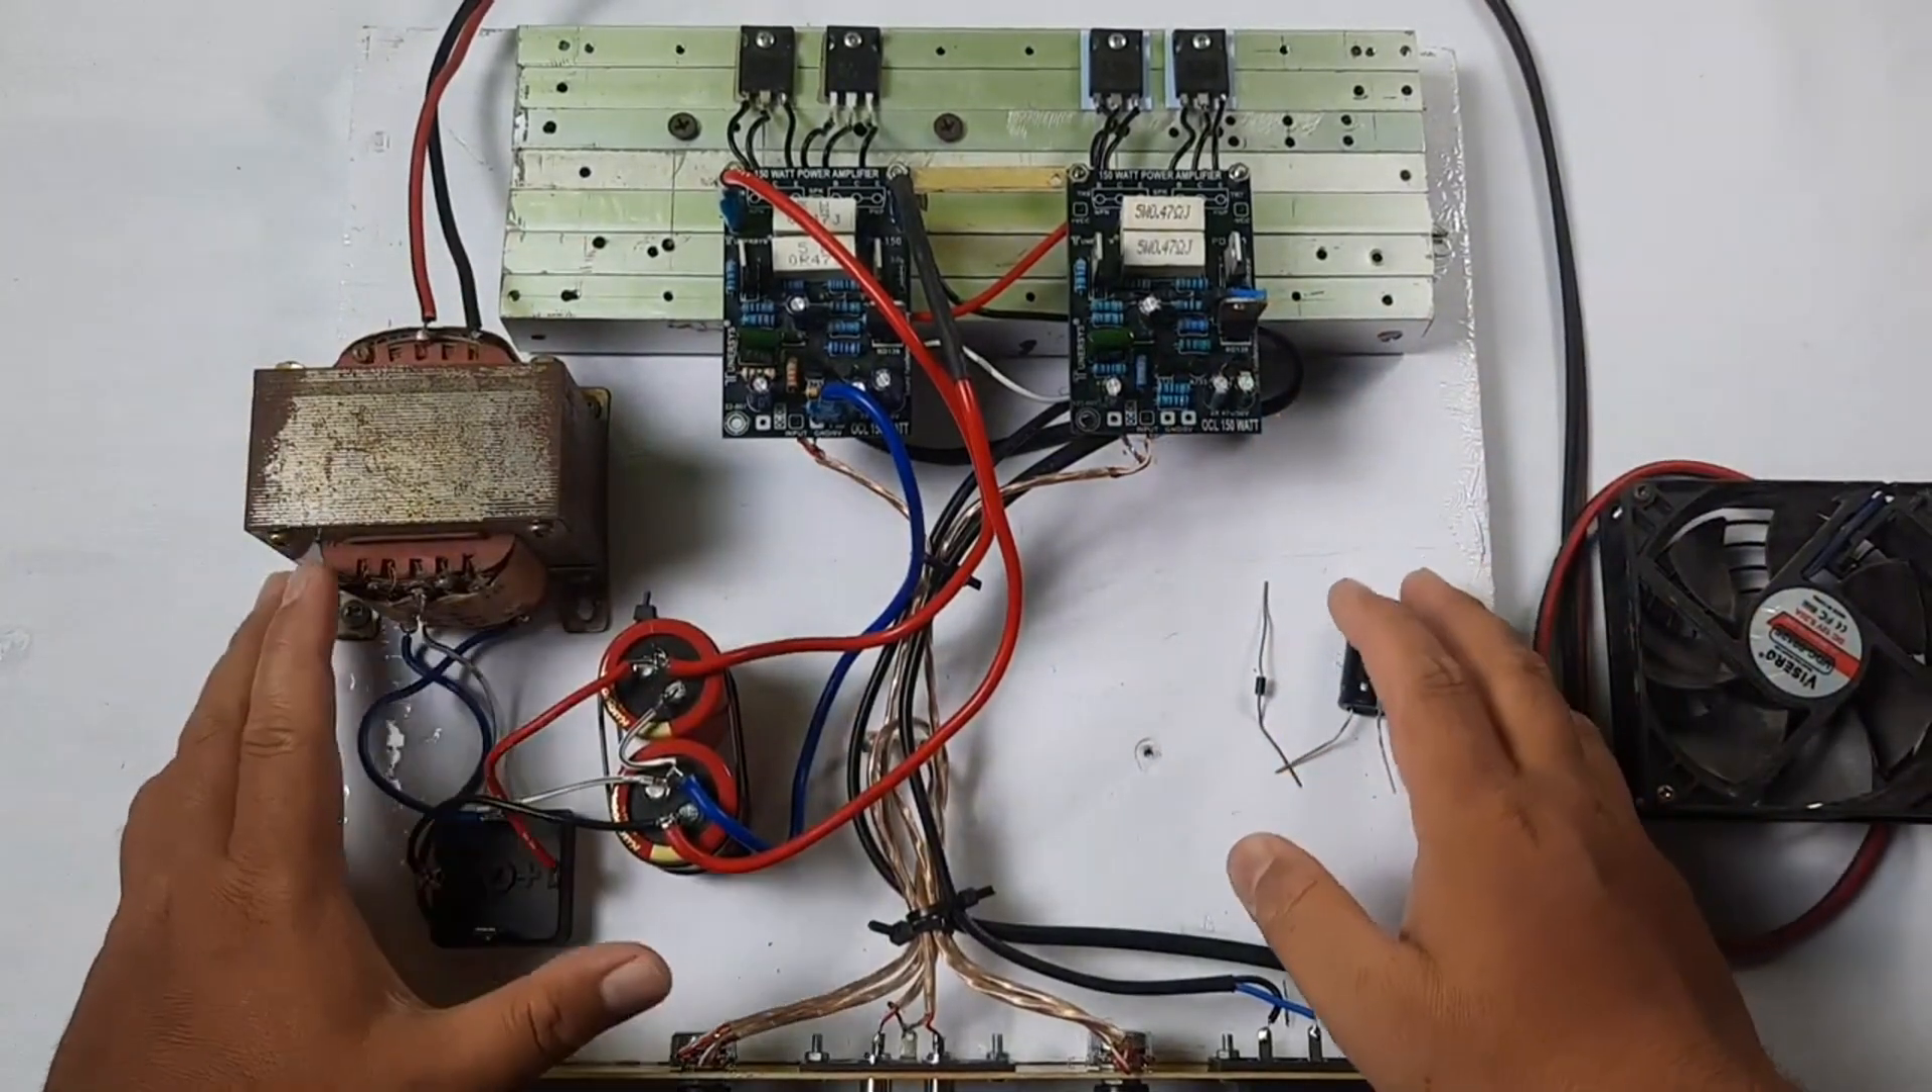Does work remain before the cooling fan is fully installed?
Yes.